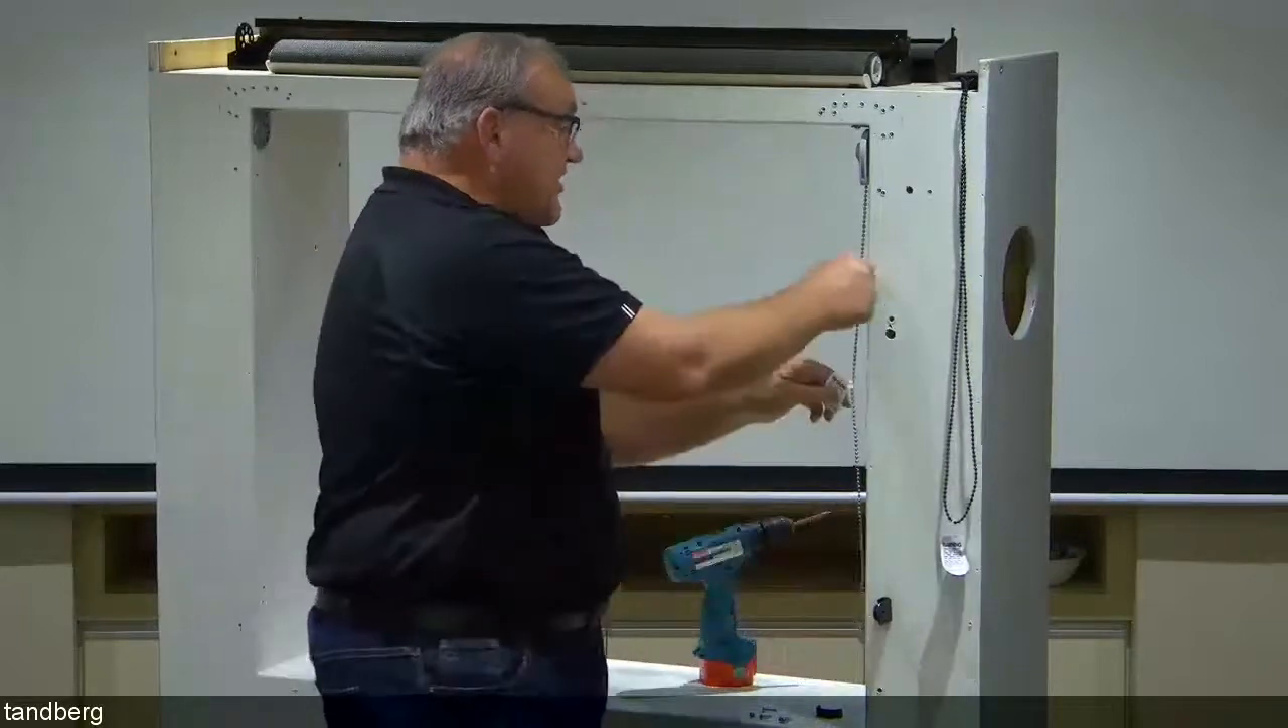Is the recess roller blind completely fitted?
No.